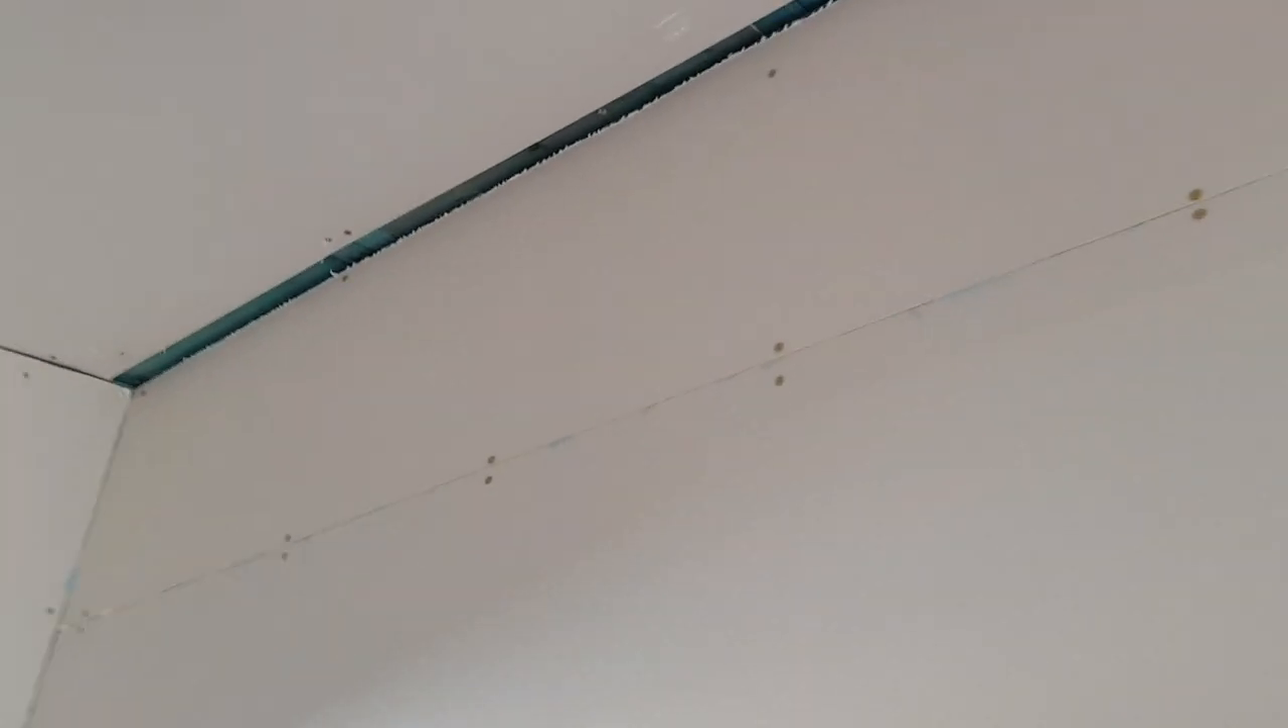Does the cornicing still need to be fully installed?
Yes.